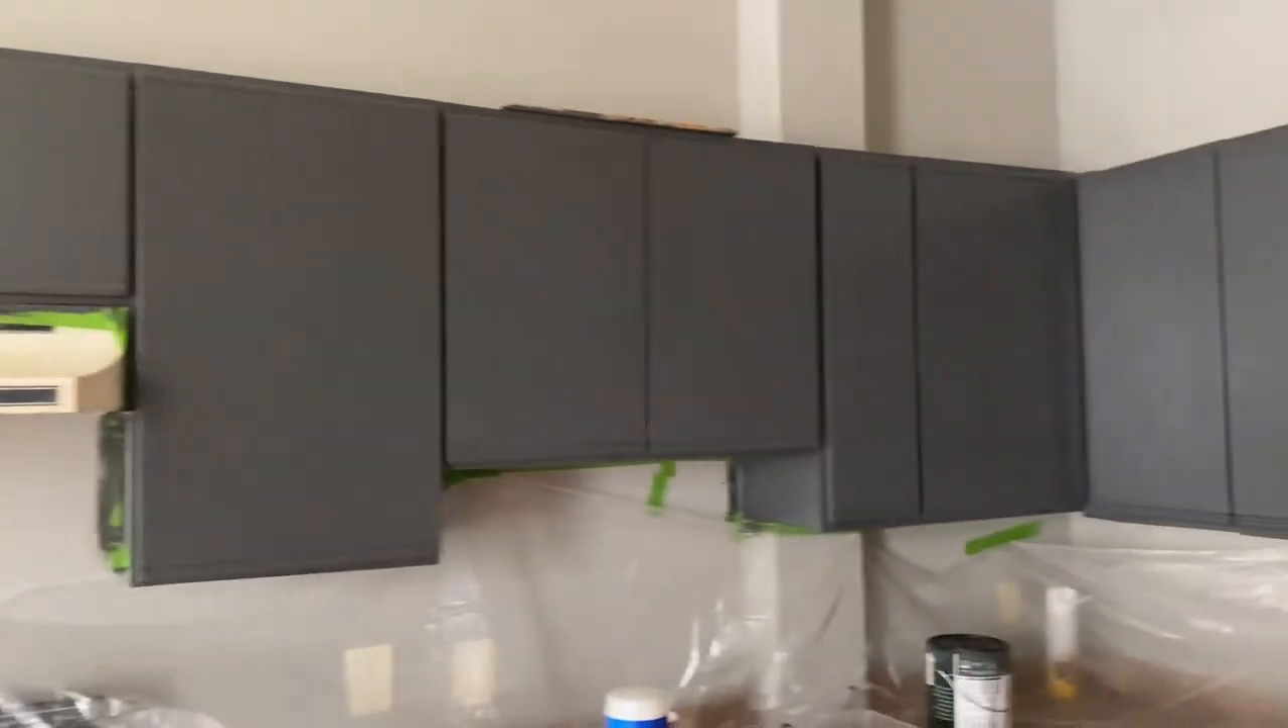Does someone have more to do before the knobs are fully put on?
Yes.